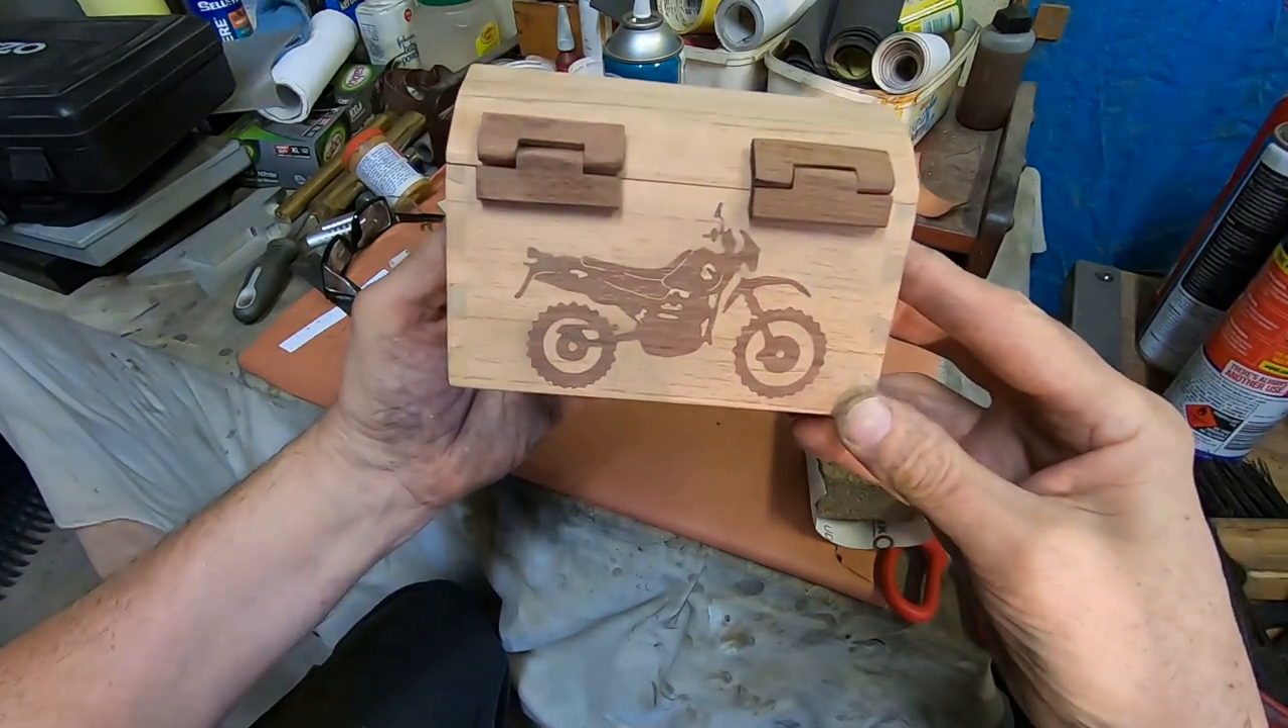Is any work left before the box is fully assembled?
No.